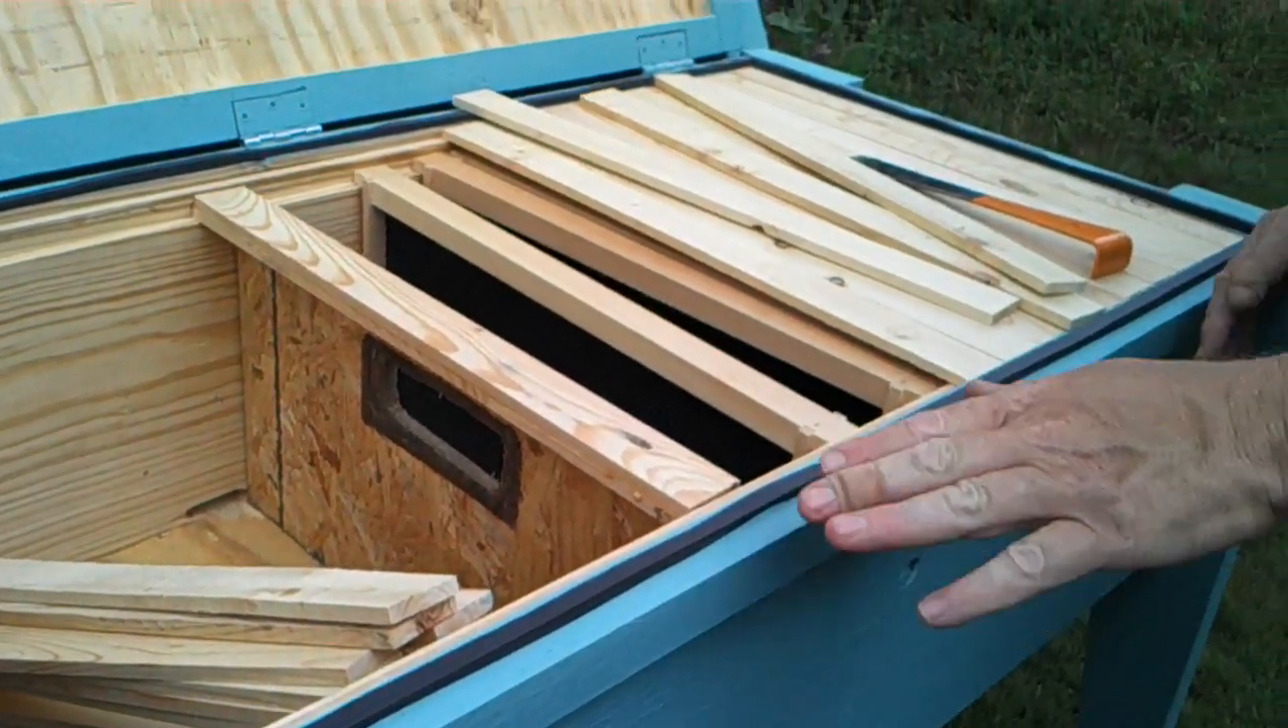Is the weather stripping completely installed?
Yes.